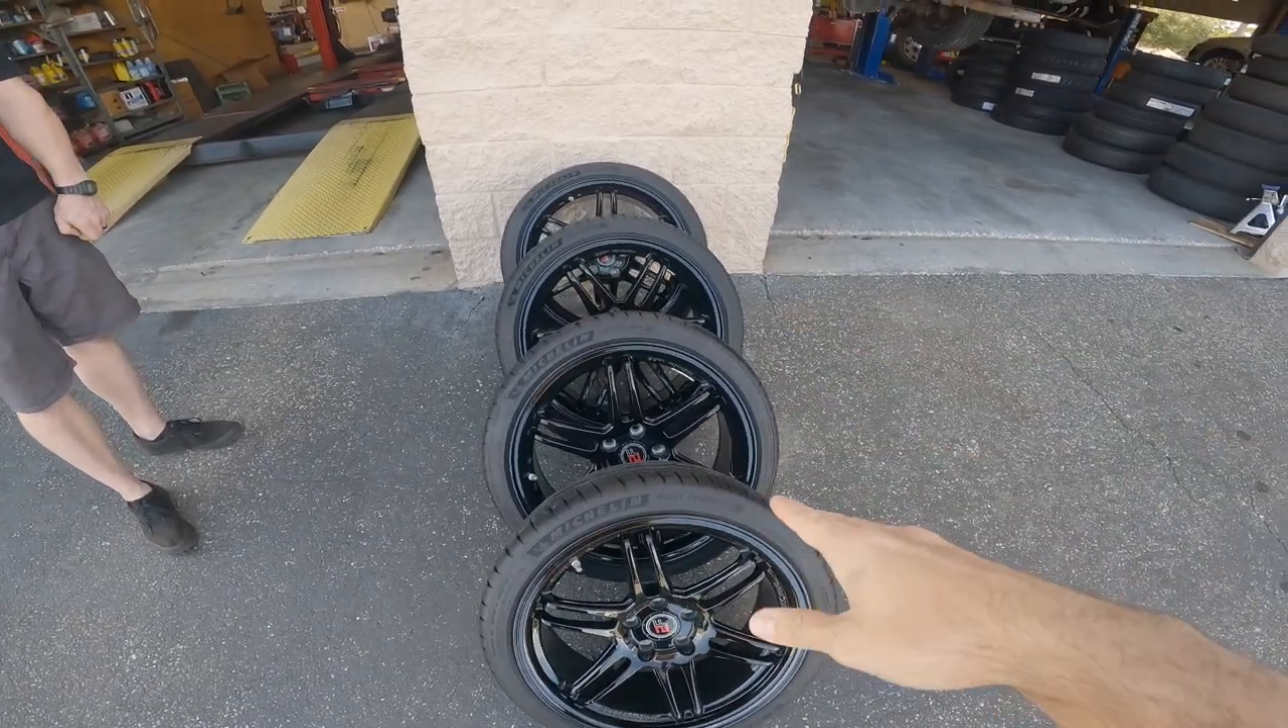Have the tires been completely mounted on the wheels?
Yes.